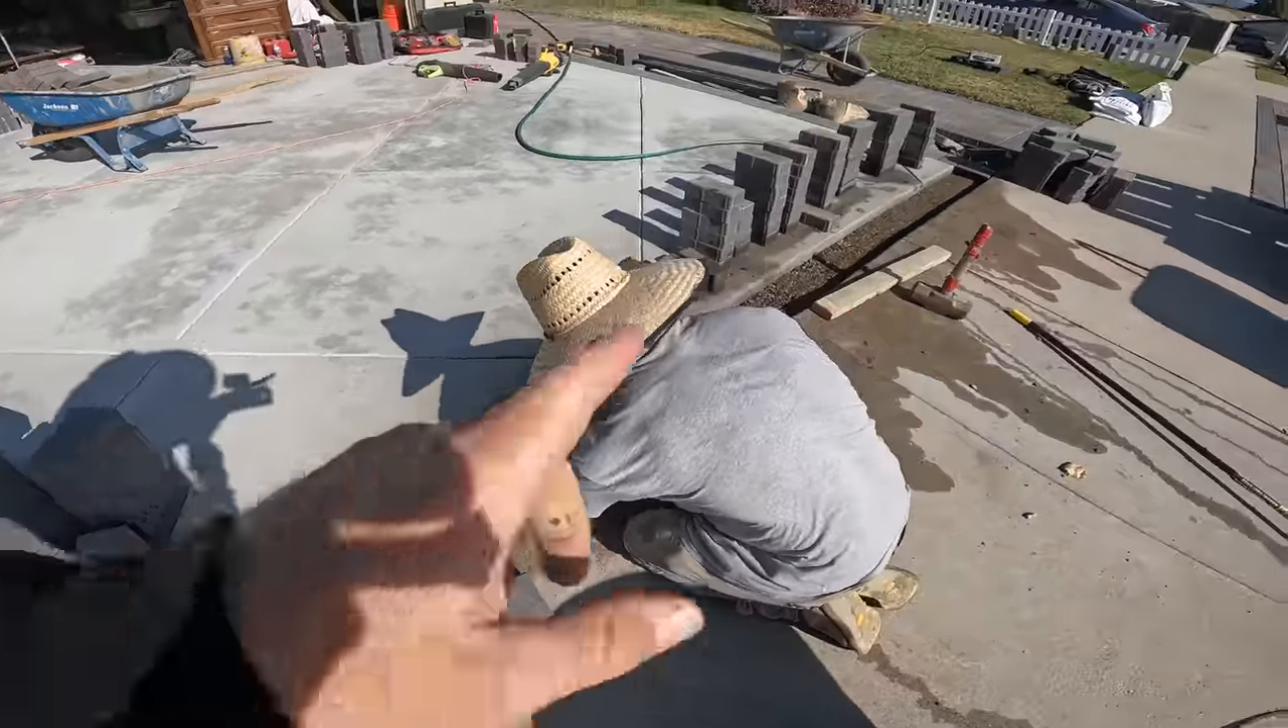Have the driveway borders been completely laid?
No.